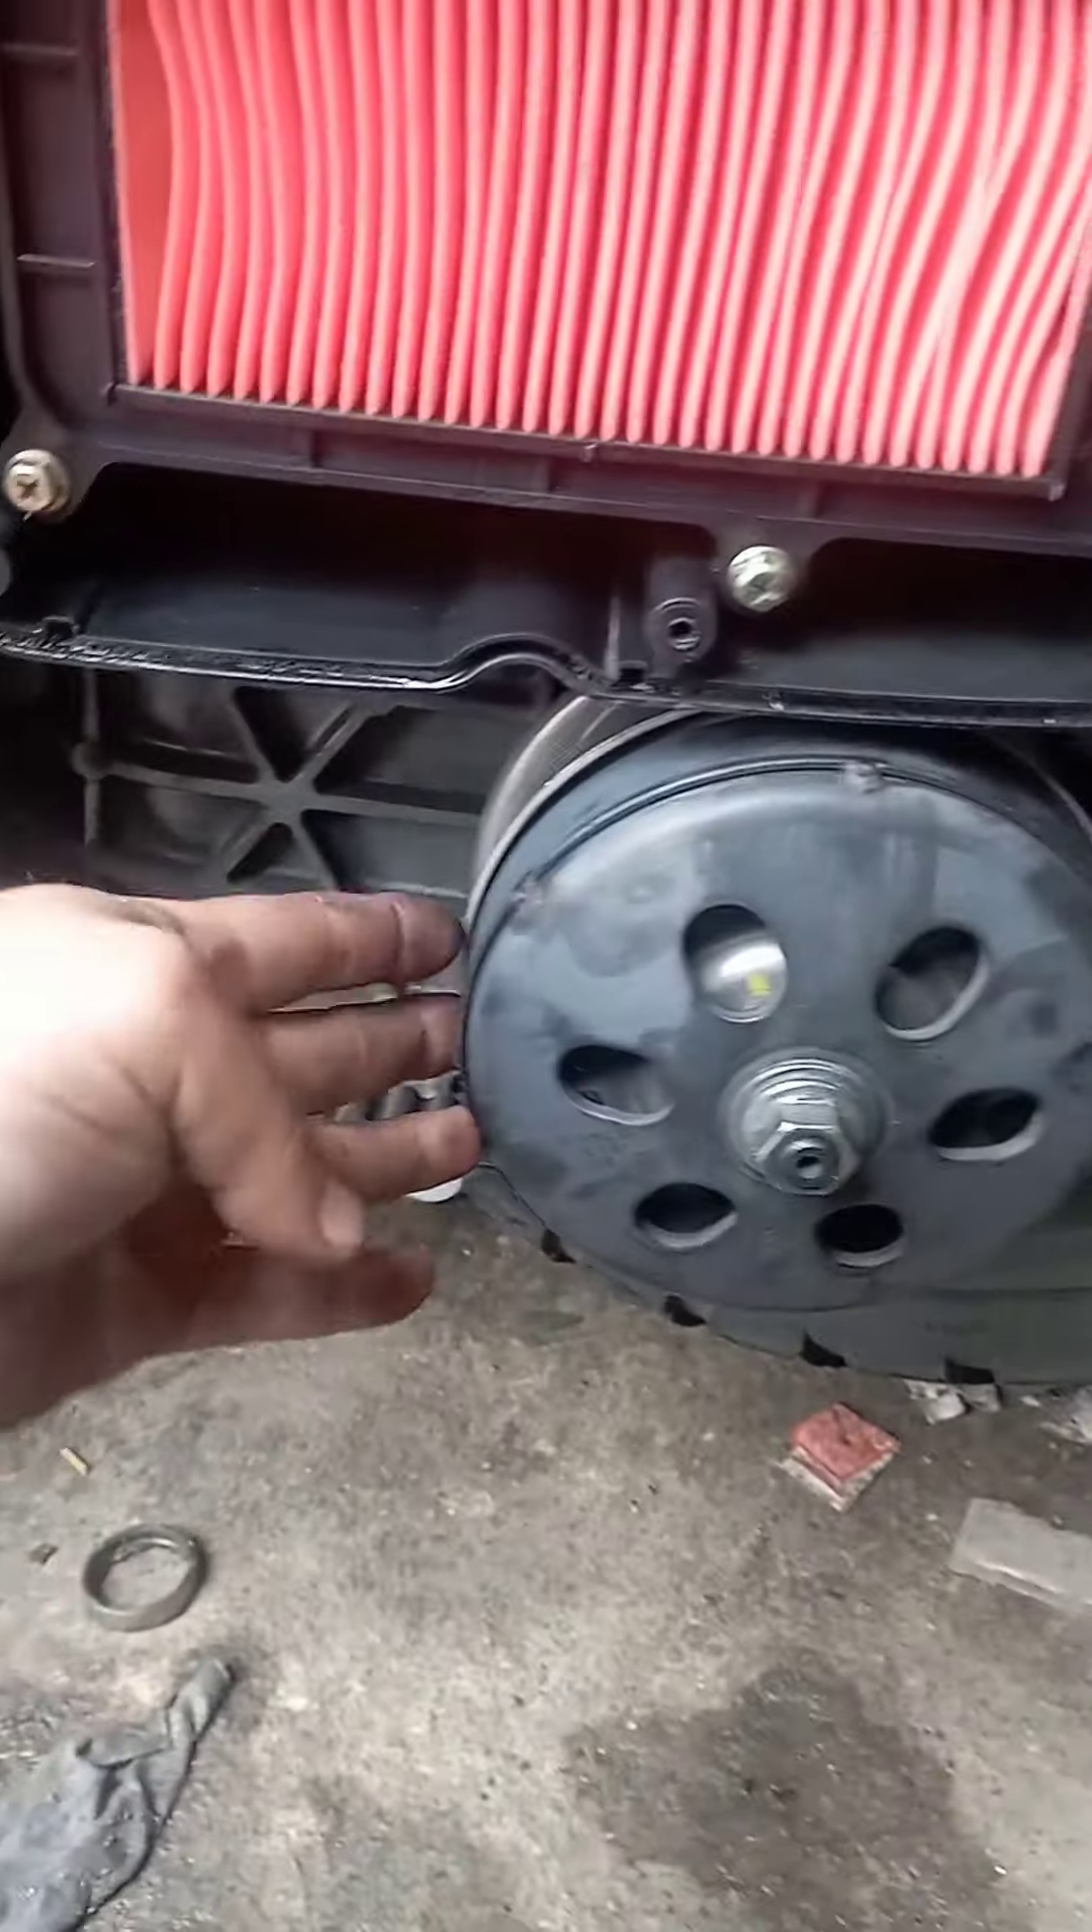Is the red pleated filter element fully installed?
Yes.